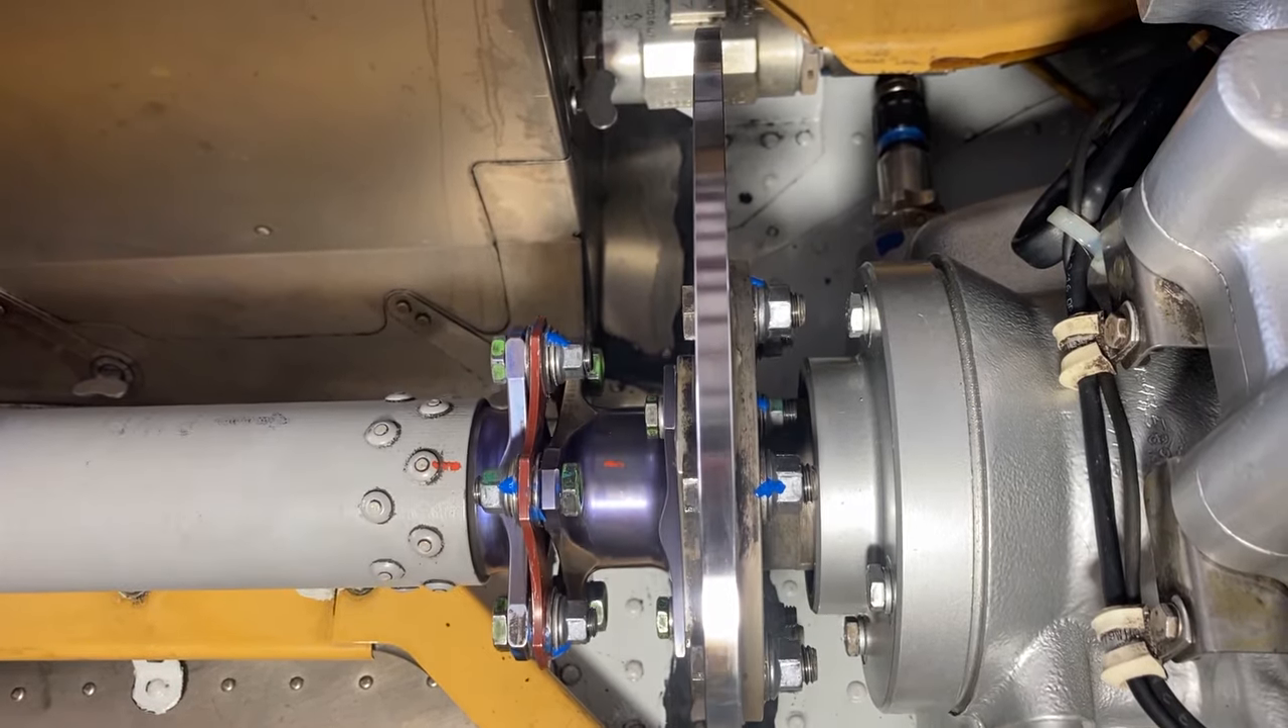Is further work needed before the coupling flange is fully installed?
No.